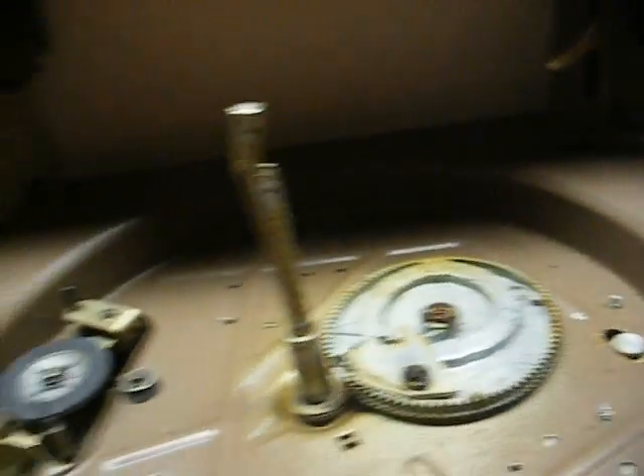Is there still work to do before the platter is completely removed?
No.